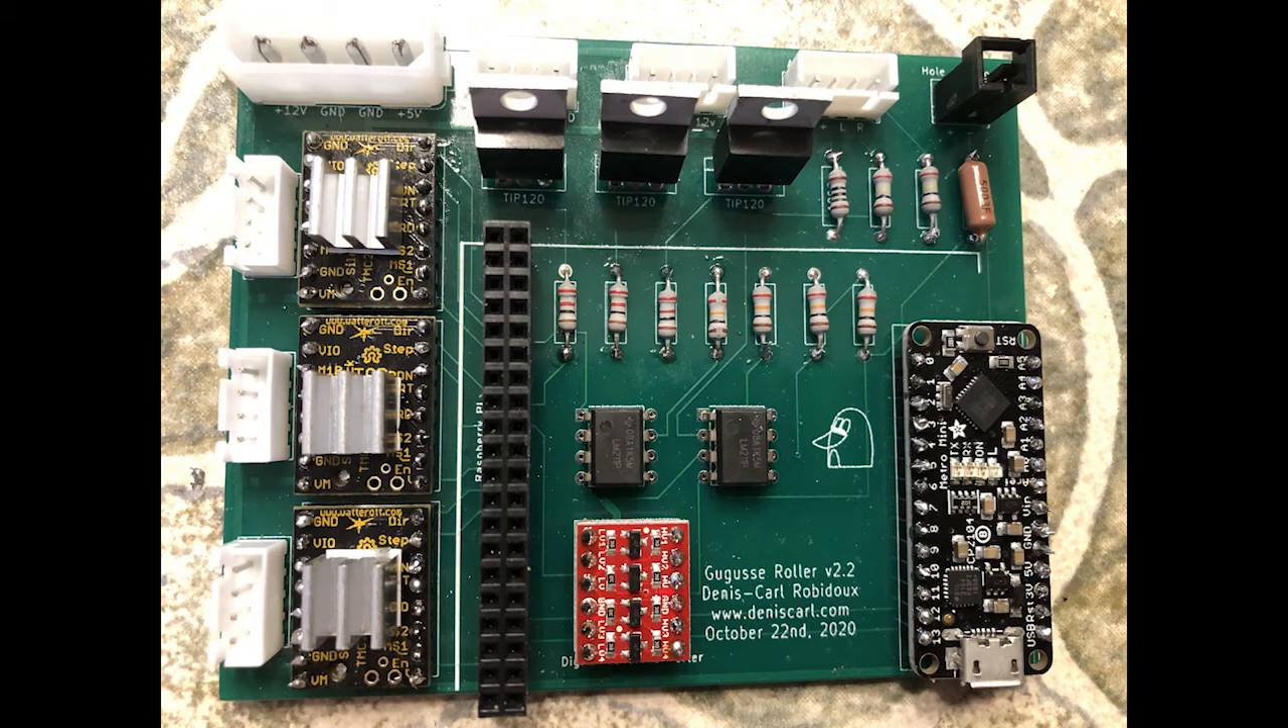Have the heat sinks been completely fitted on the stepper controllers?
Yes.